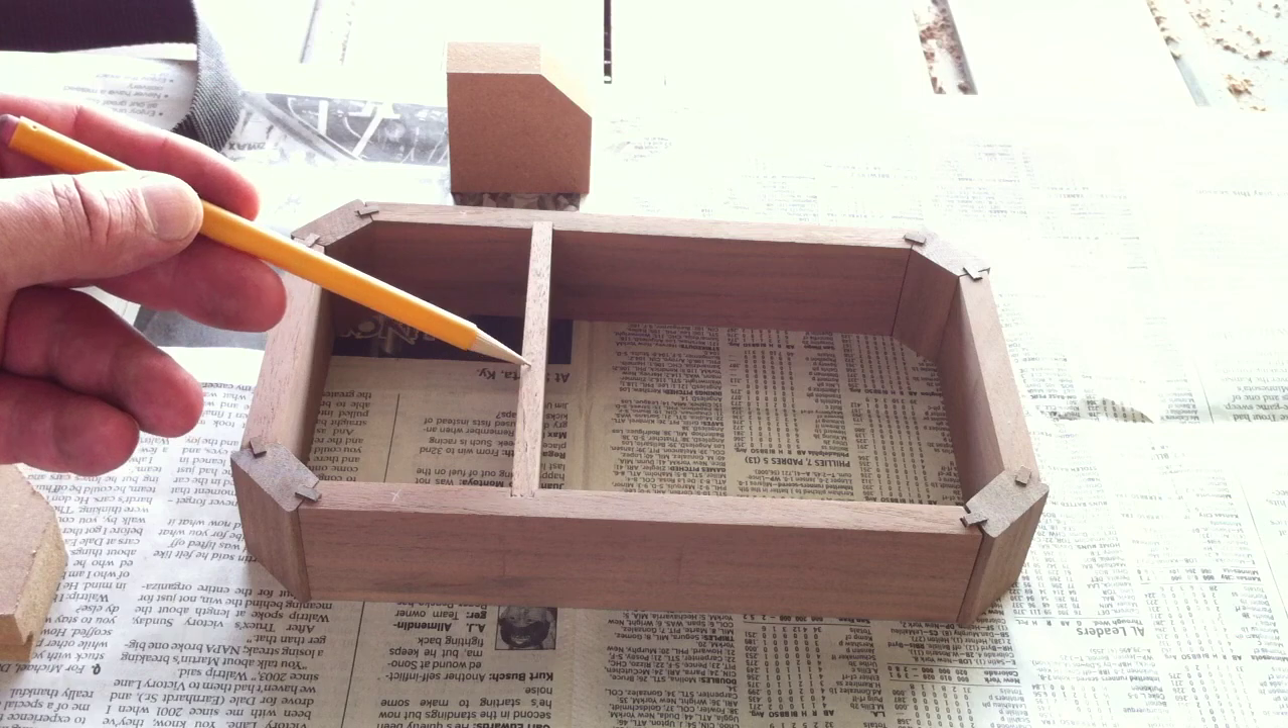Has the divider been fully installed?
Yes.